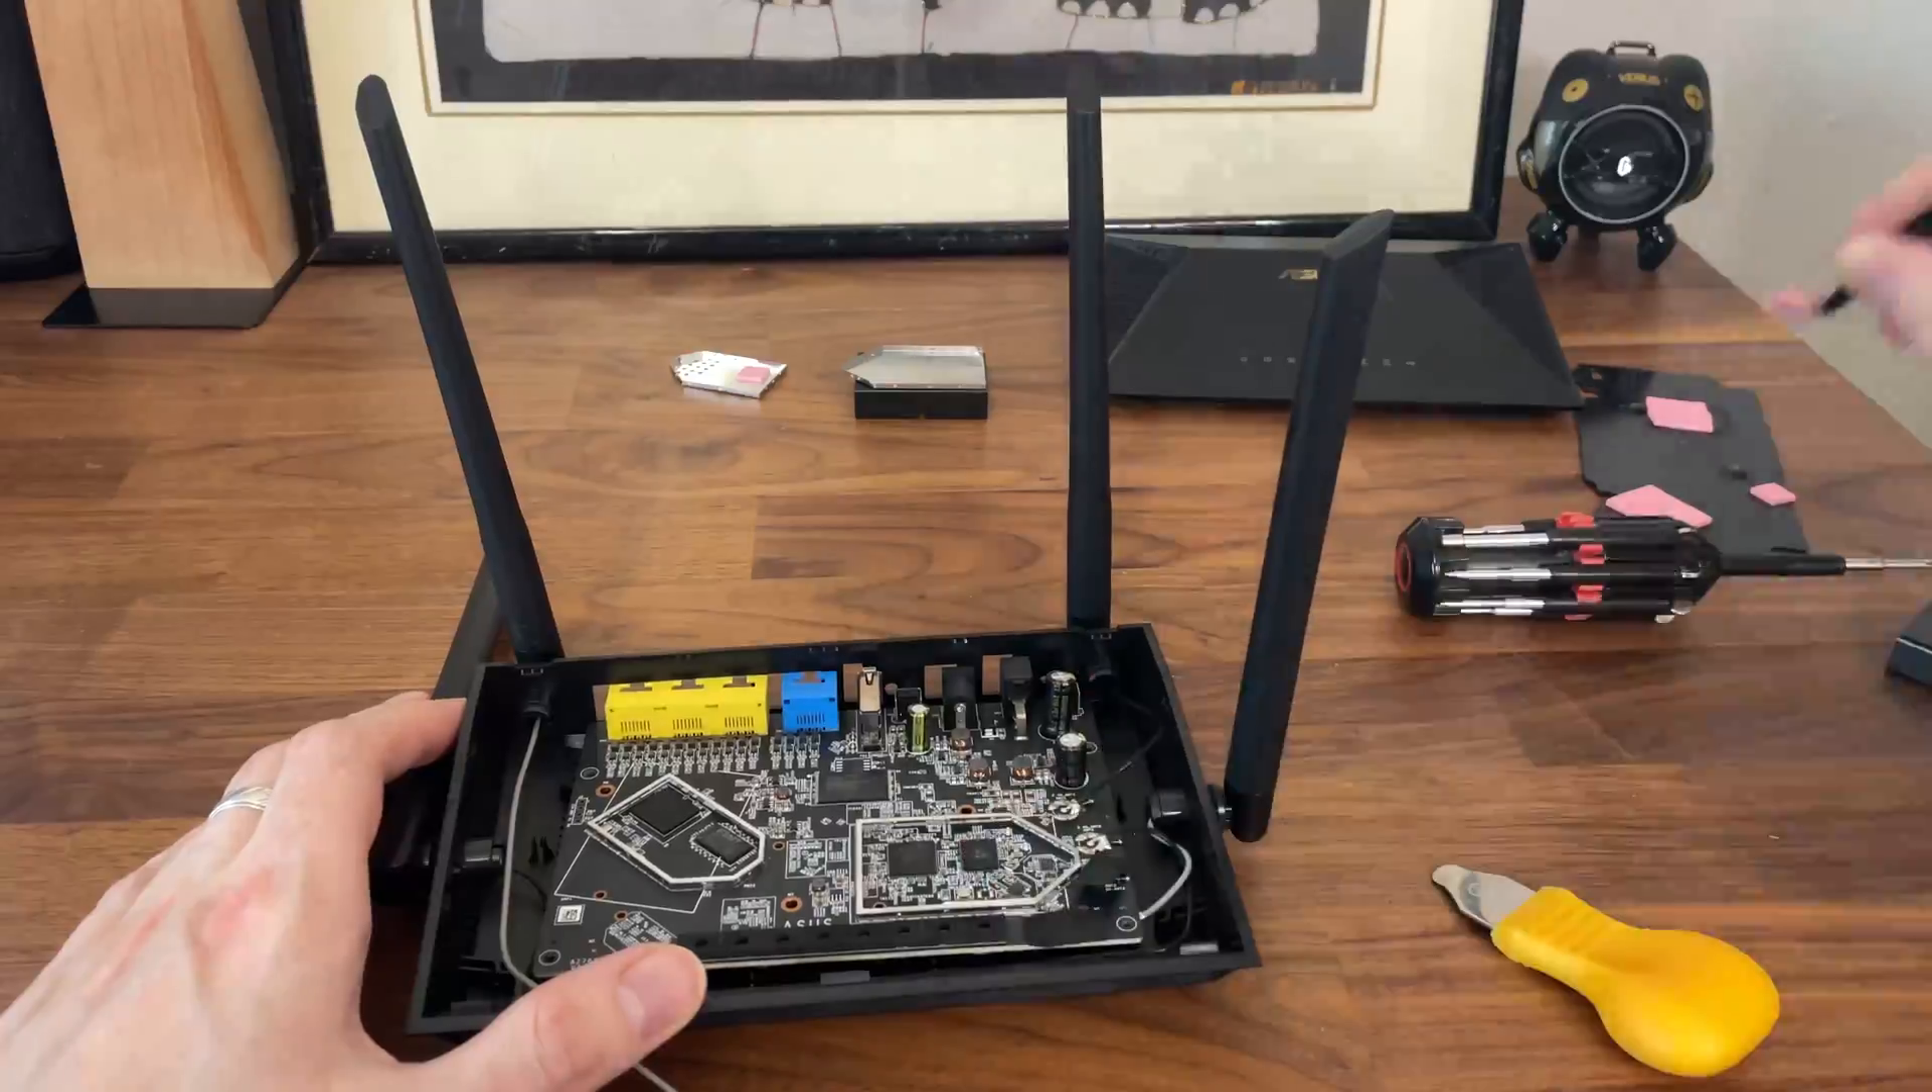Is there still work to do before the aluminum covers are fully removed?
No.